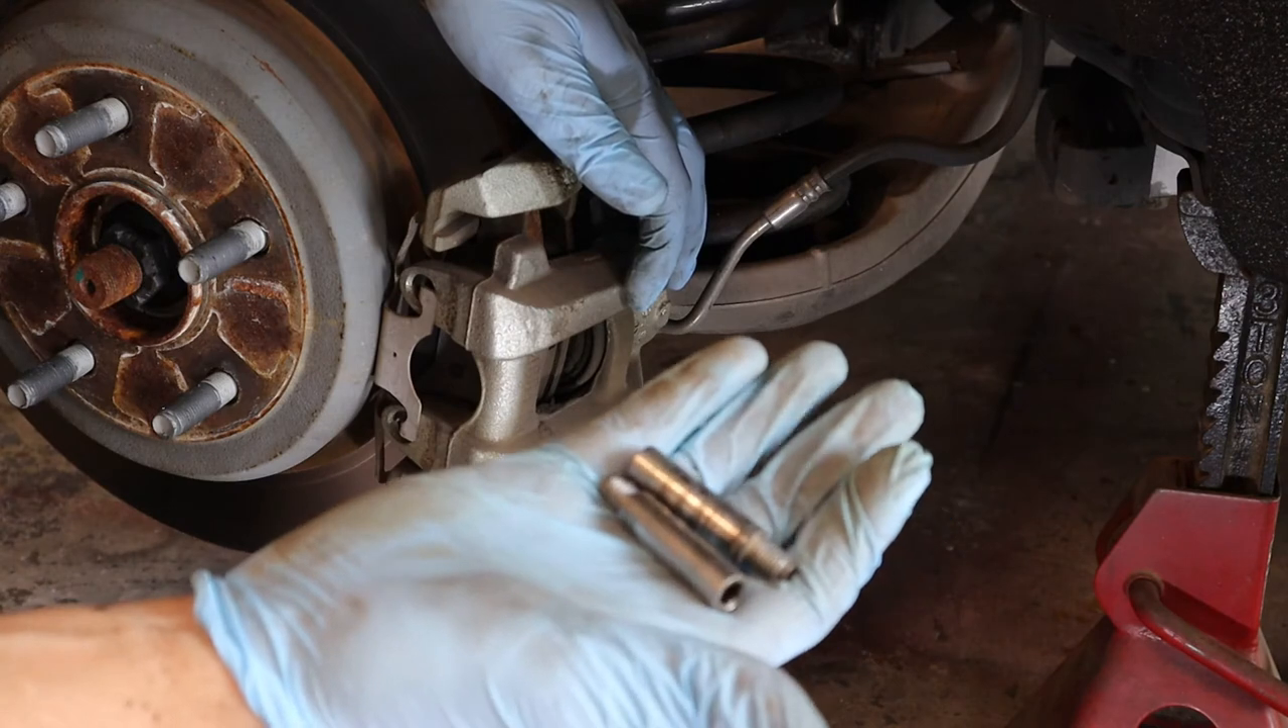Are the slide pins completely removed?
Yes.